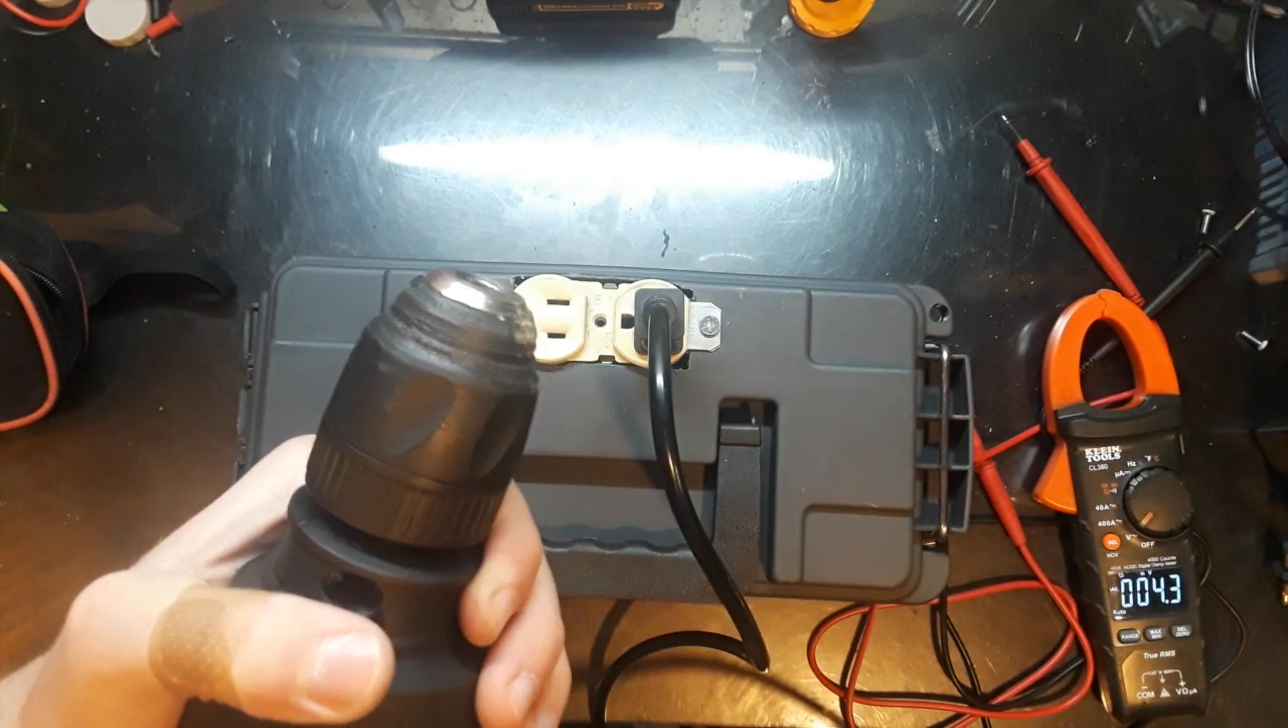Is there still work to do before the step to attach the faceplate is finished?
Yes.